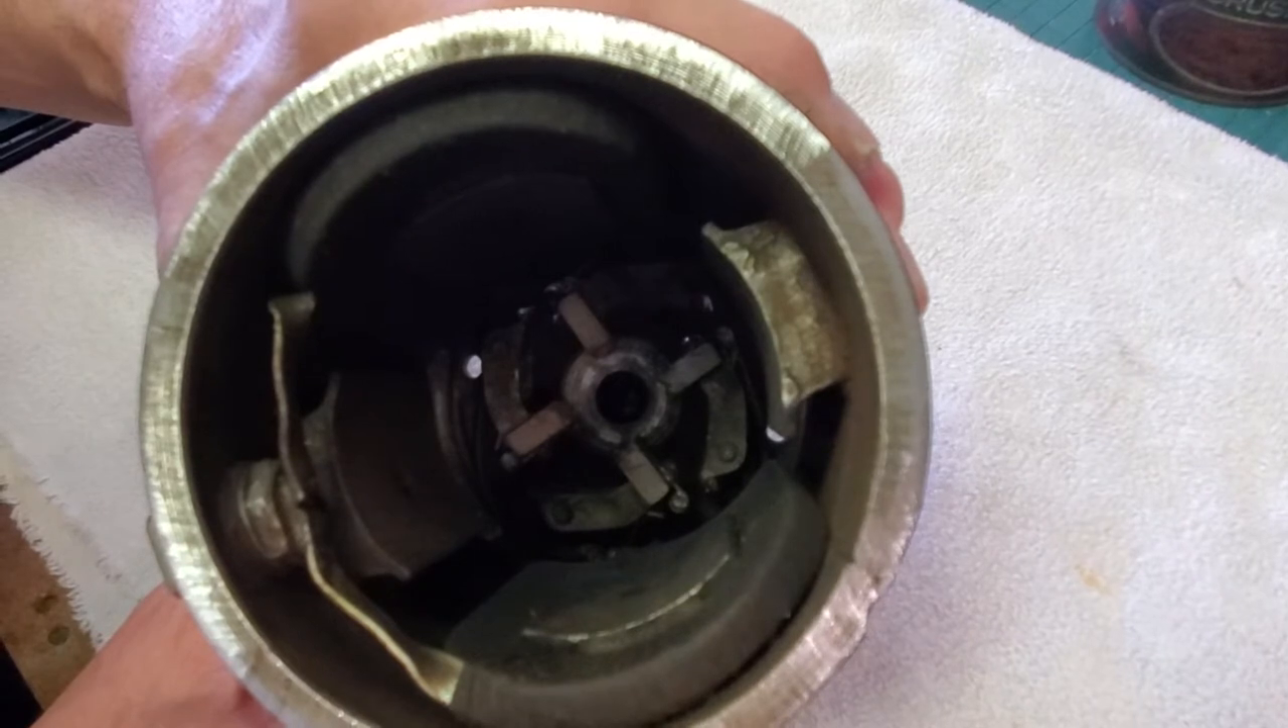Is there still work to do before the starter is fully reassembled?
Yes.